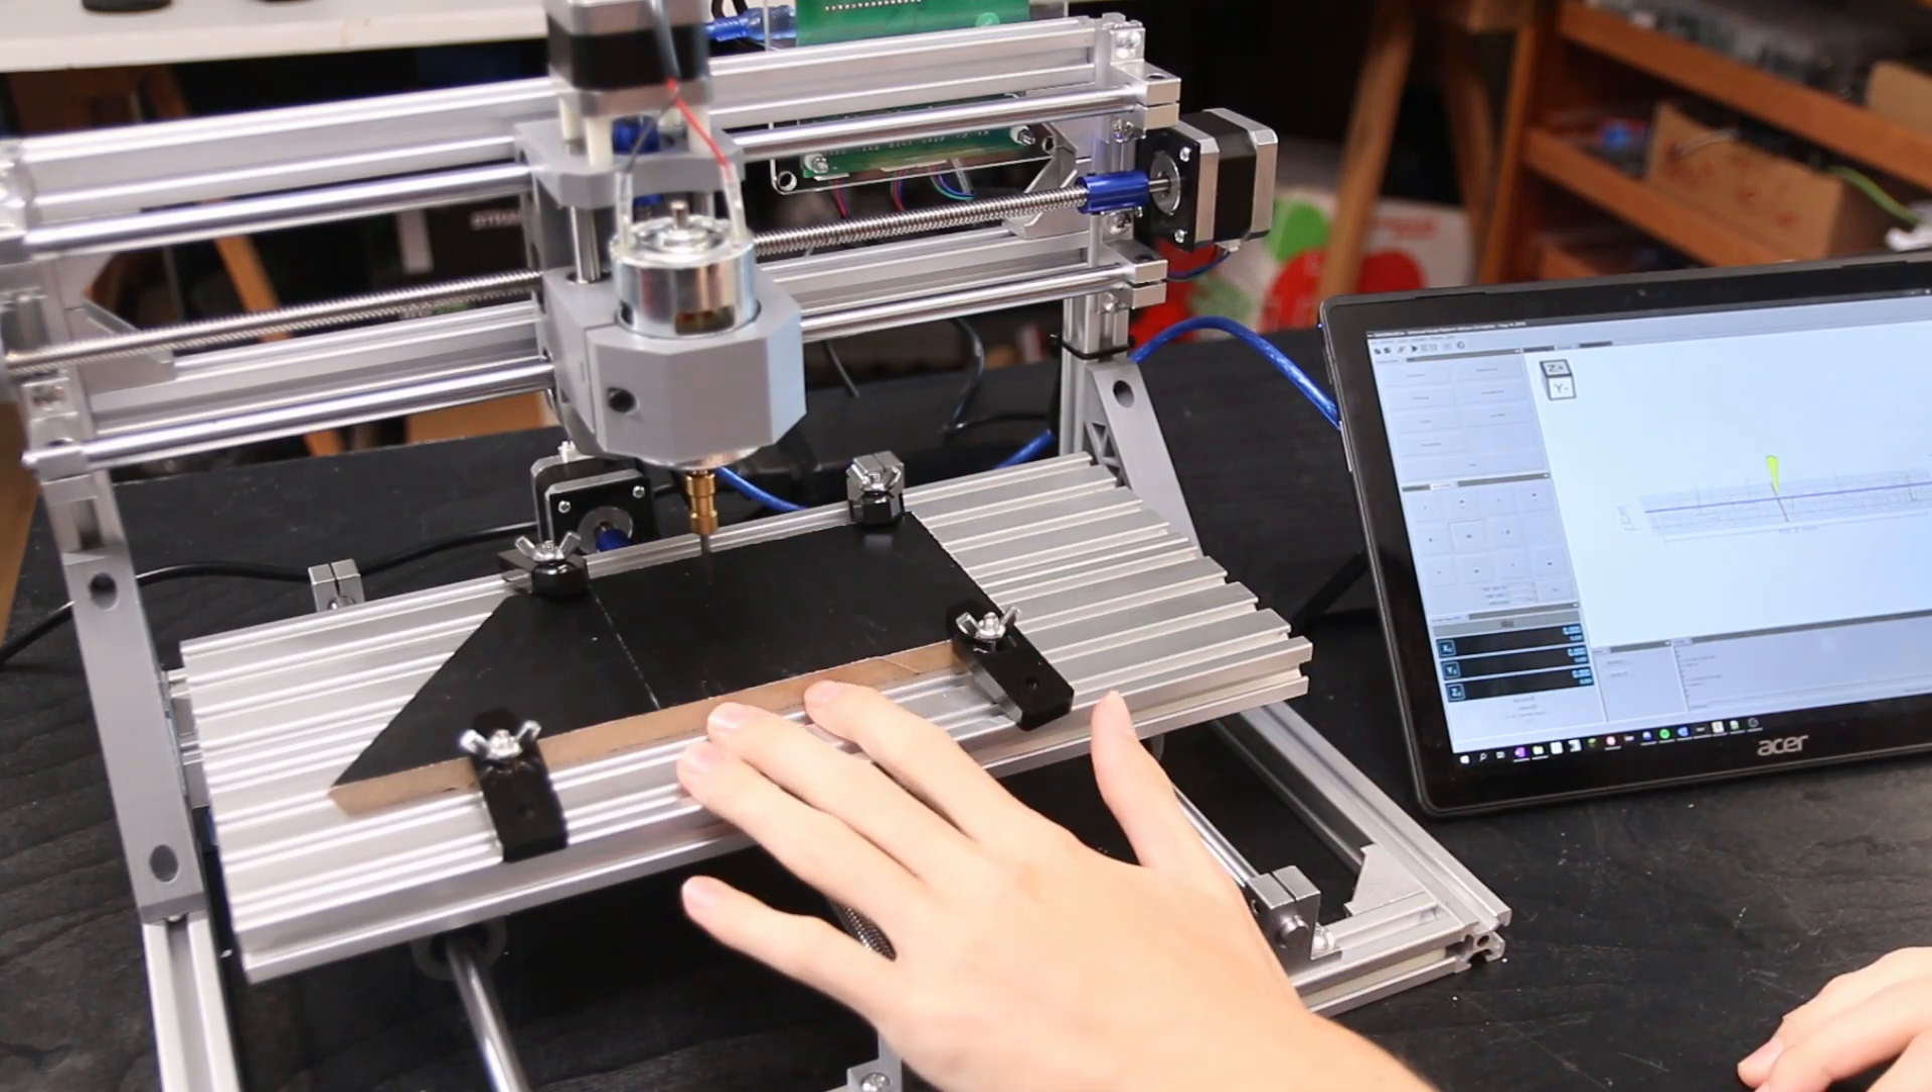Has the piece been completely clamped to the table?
Yes.